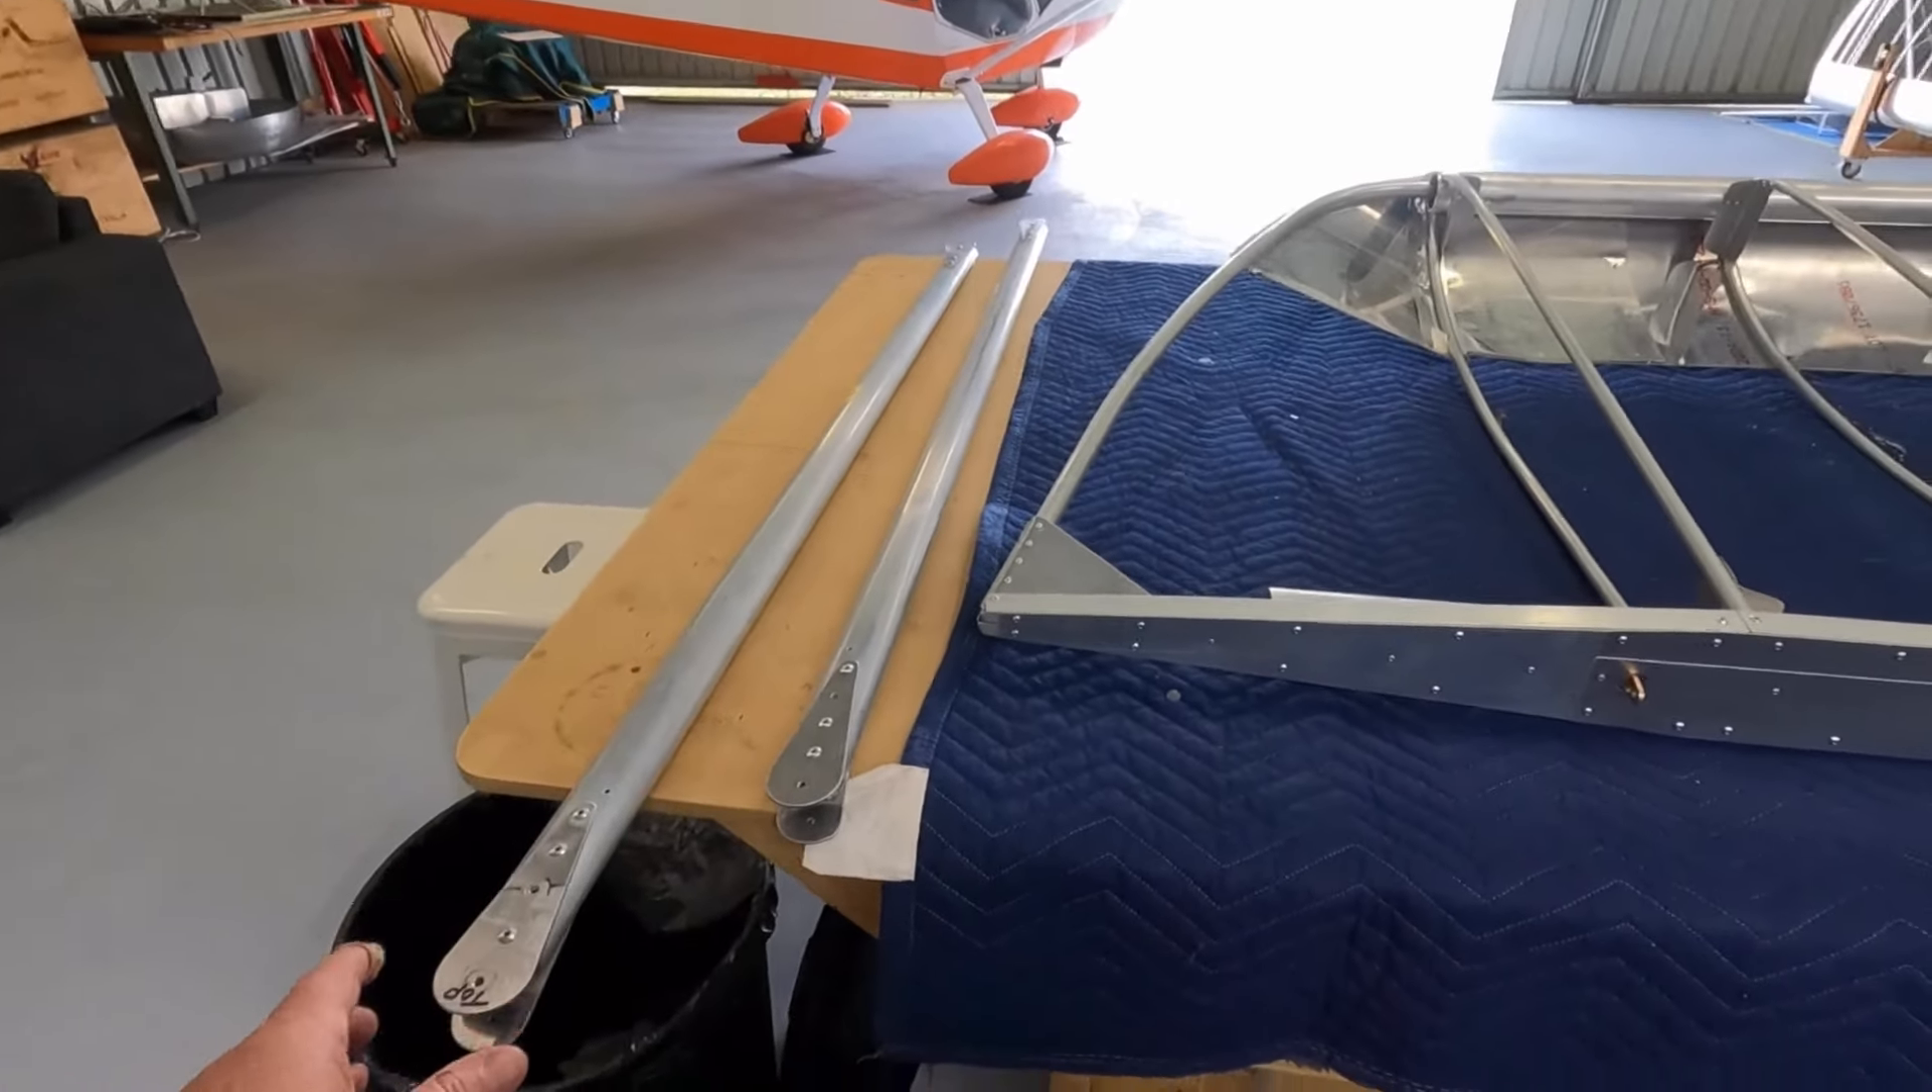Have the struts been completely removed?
Yes.